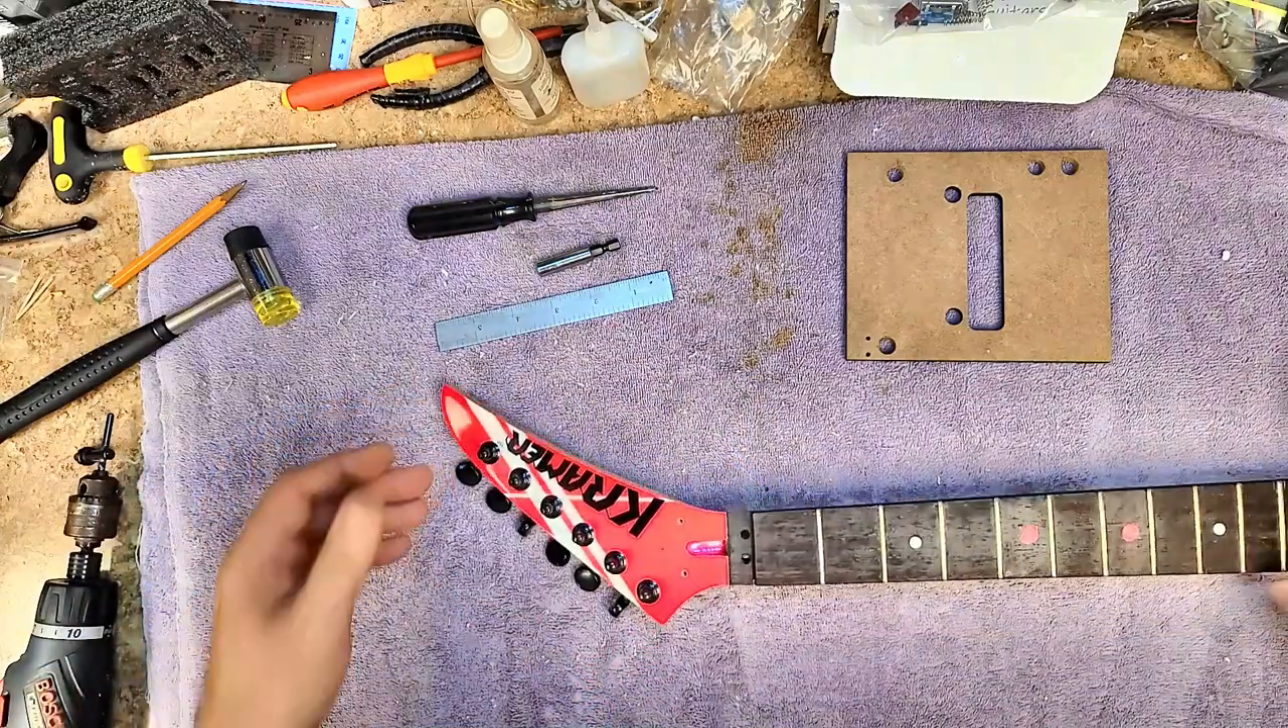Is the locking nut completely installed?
No.